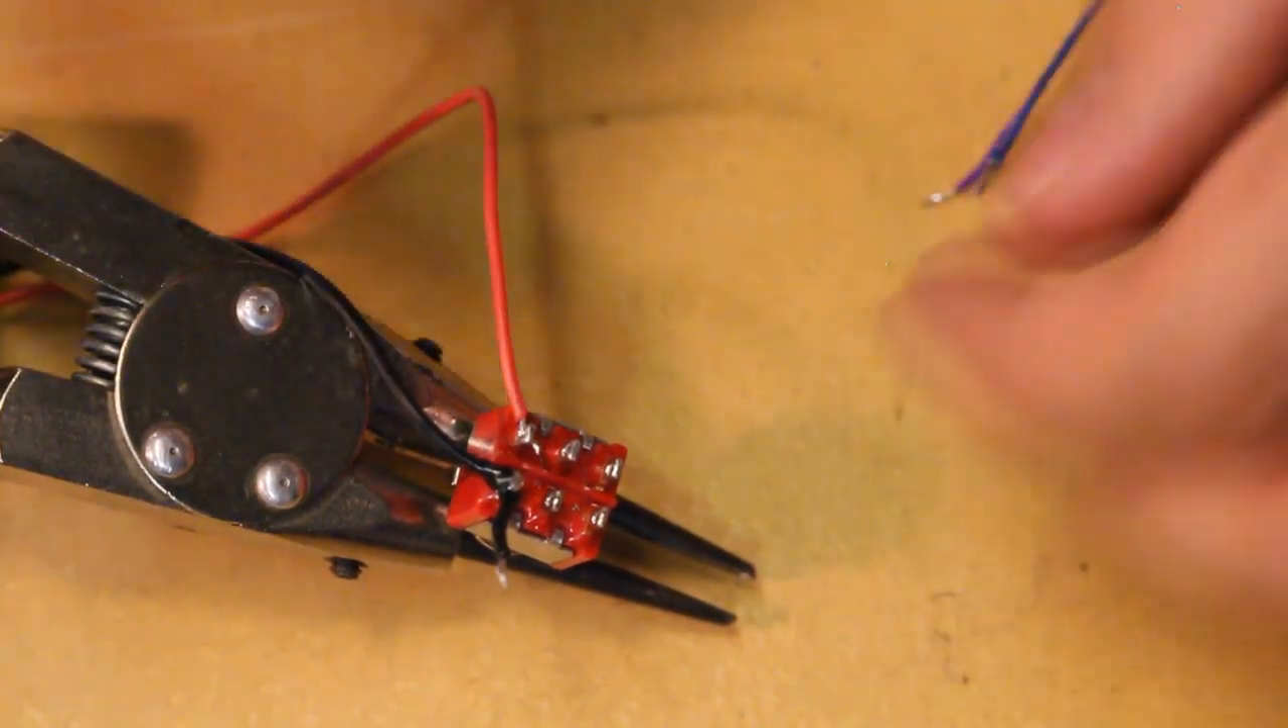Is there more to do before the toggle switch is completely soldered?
Yes.